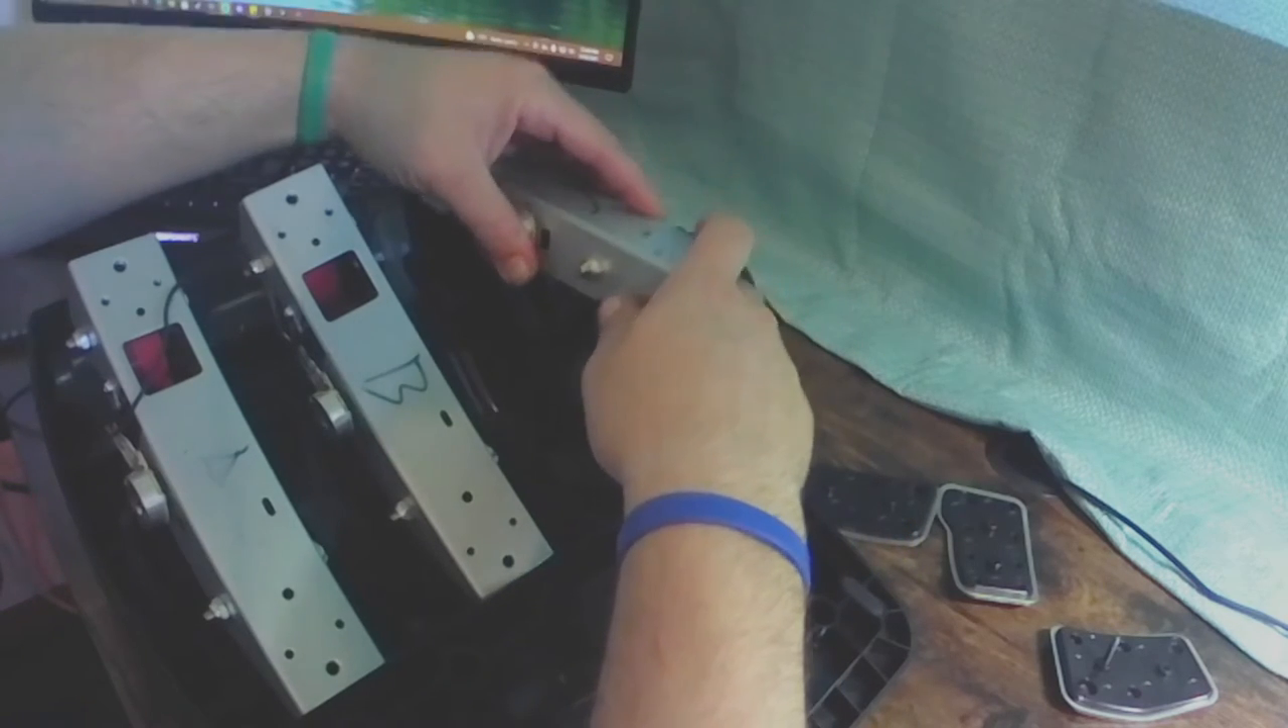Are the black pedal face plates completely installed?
No.